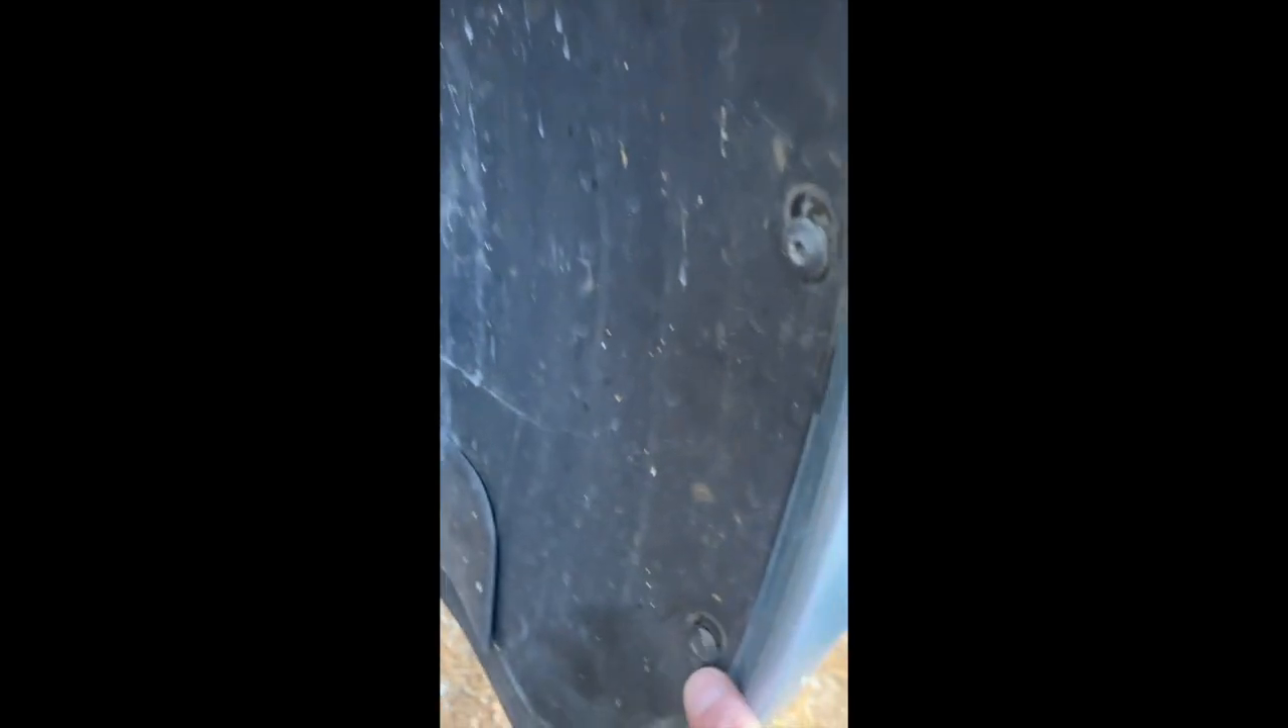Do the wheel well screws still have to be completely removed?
Yes.